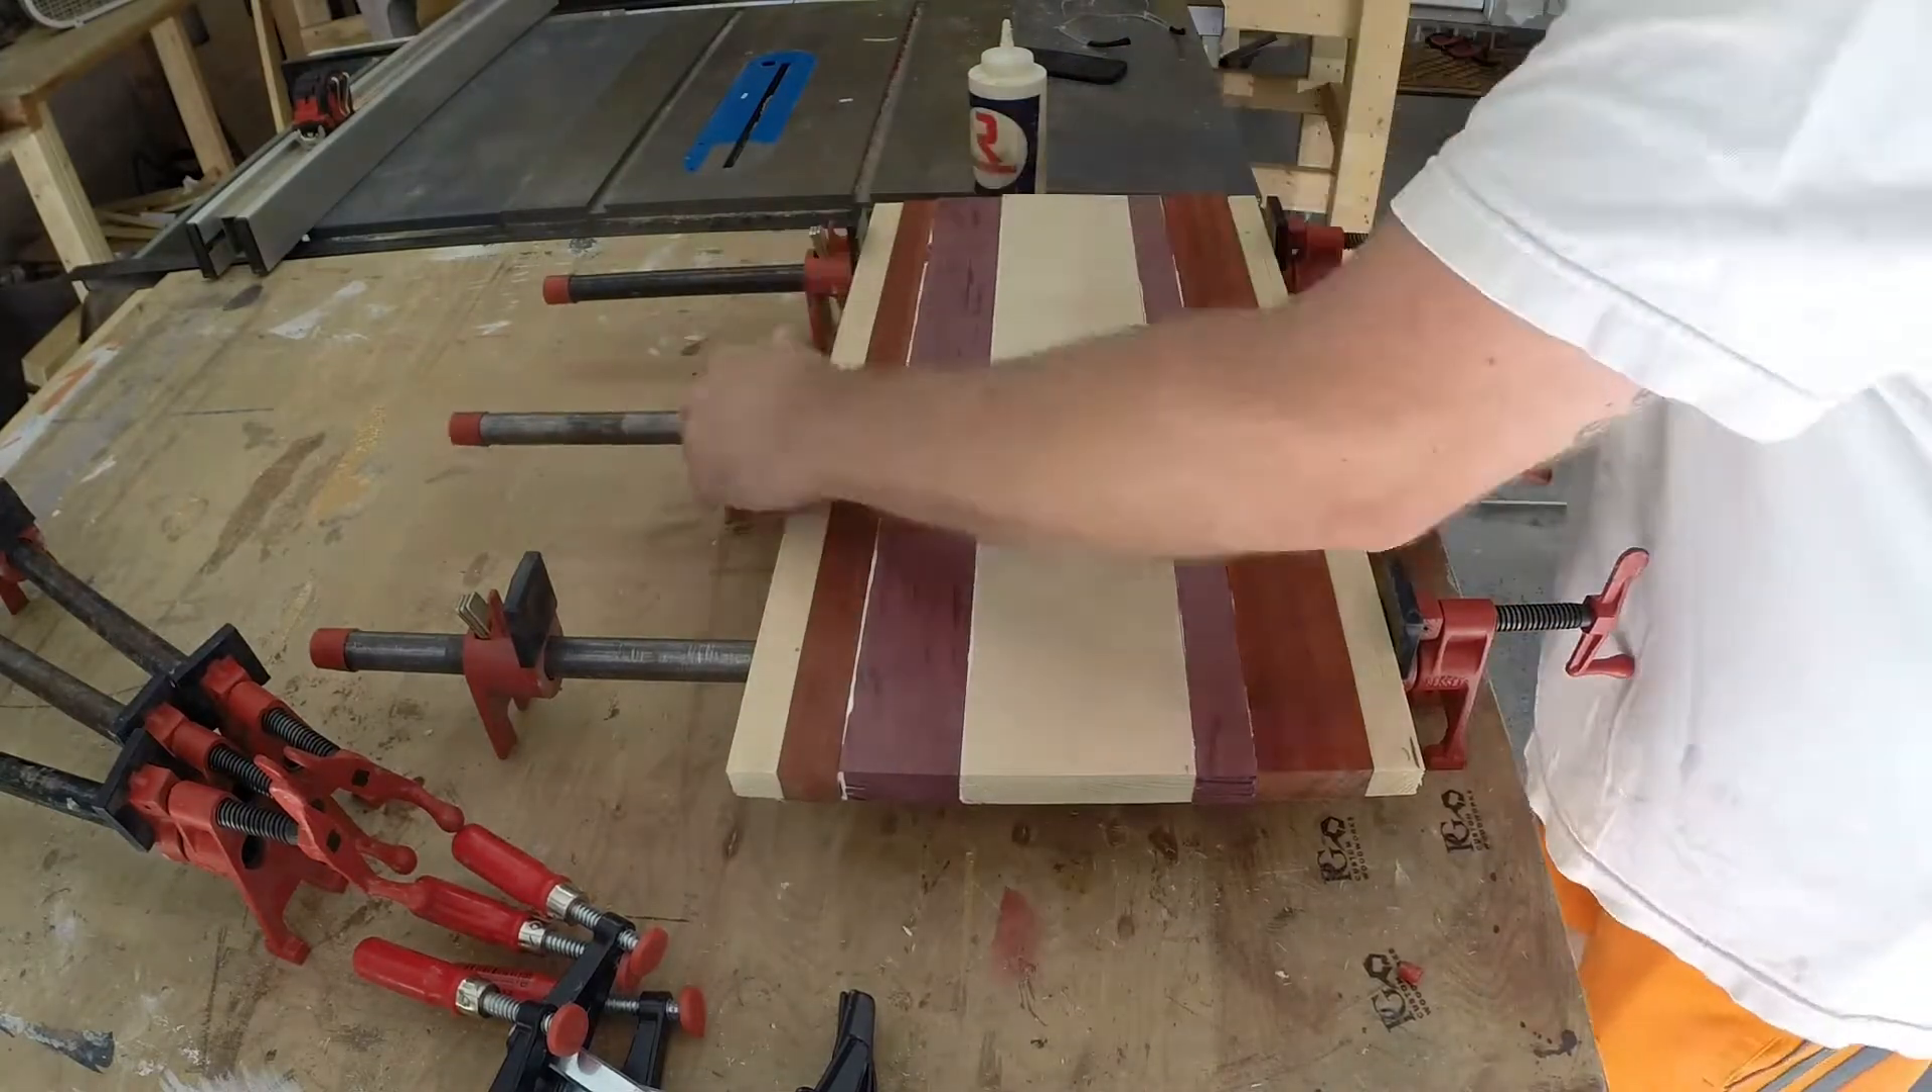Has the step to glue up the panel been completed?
No.